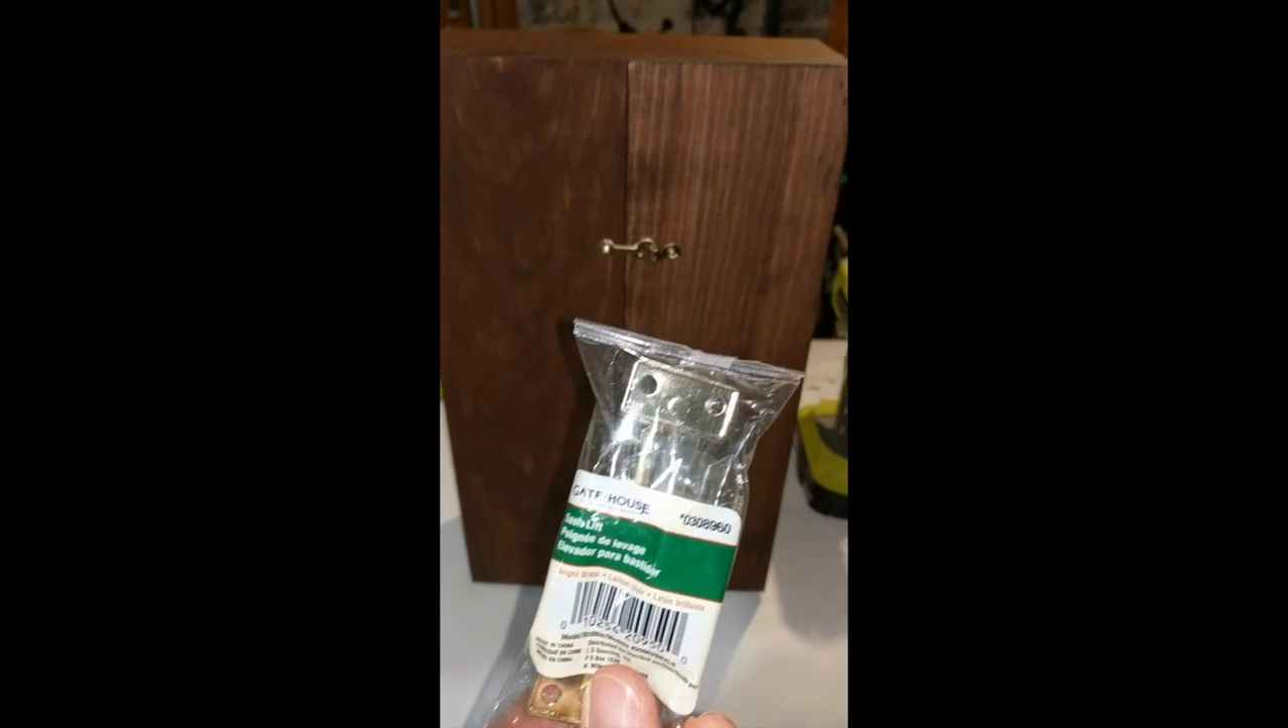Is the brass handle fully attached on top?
No.